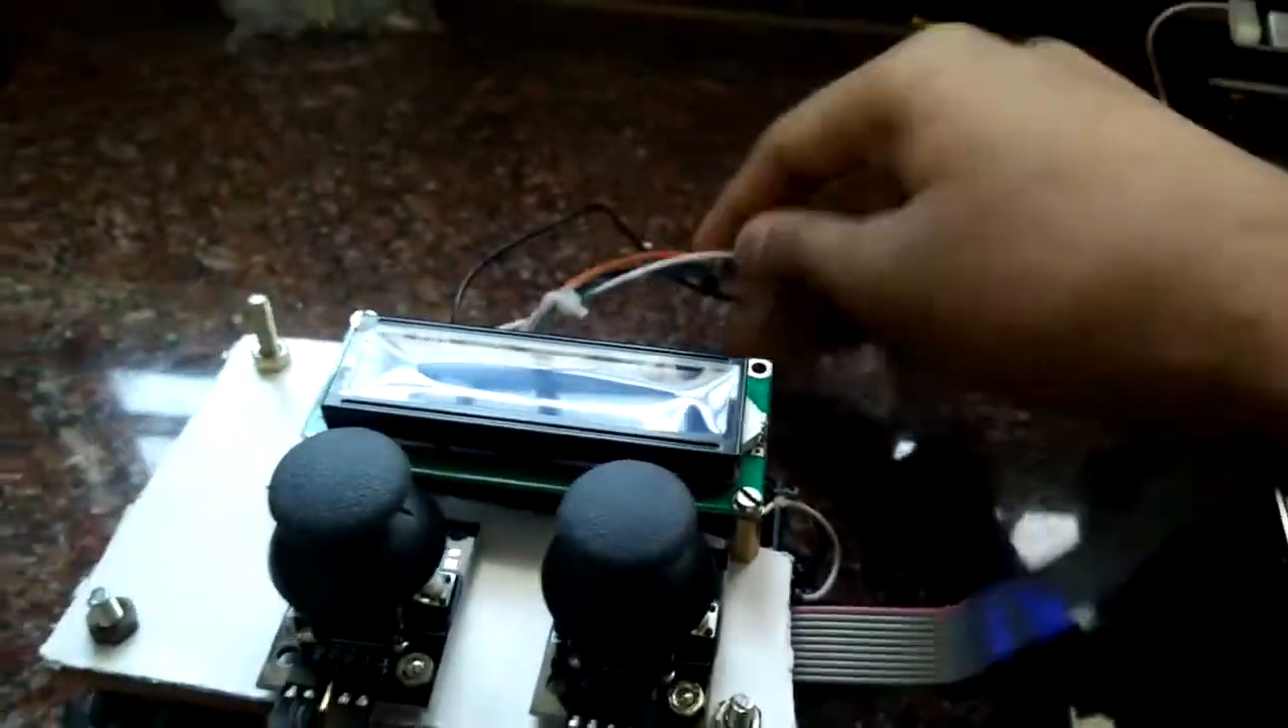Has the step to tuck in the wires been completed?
No.